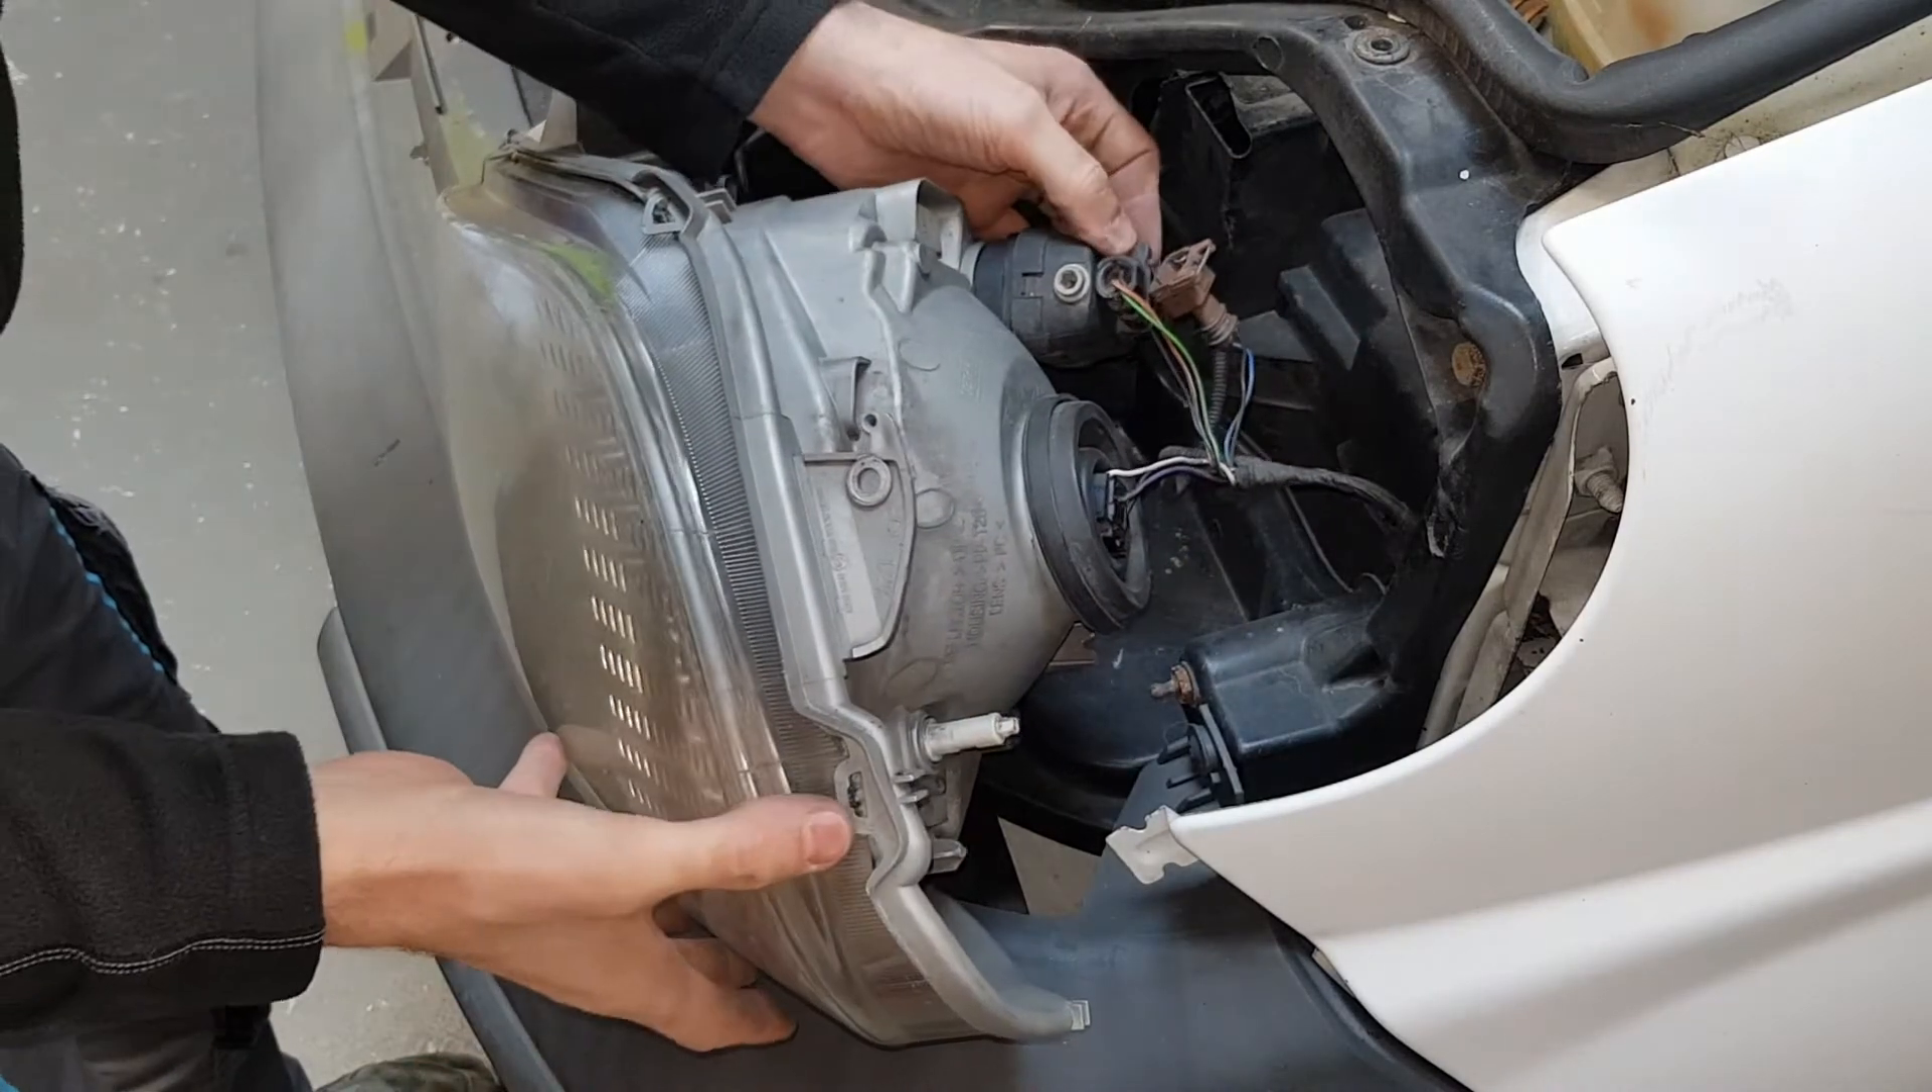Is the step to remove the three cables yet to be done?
Yes.